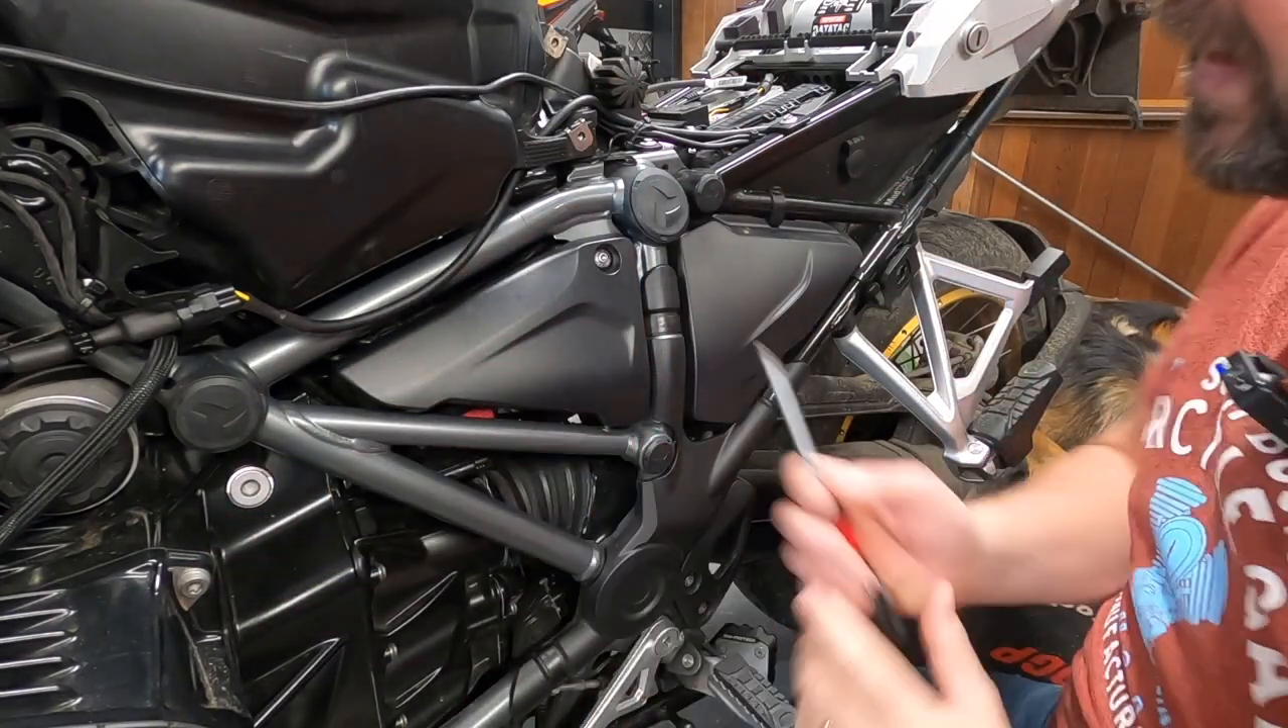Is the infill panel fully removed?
No.